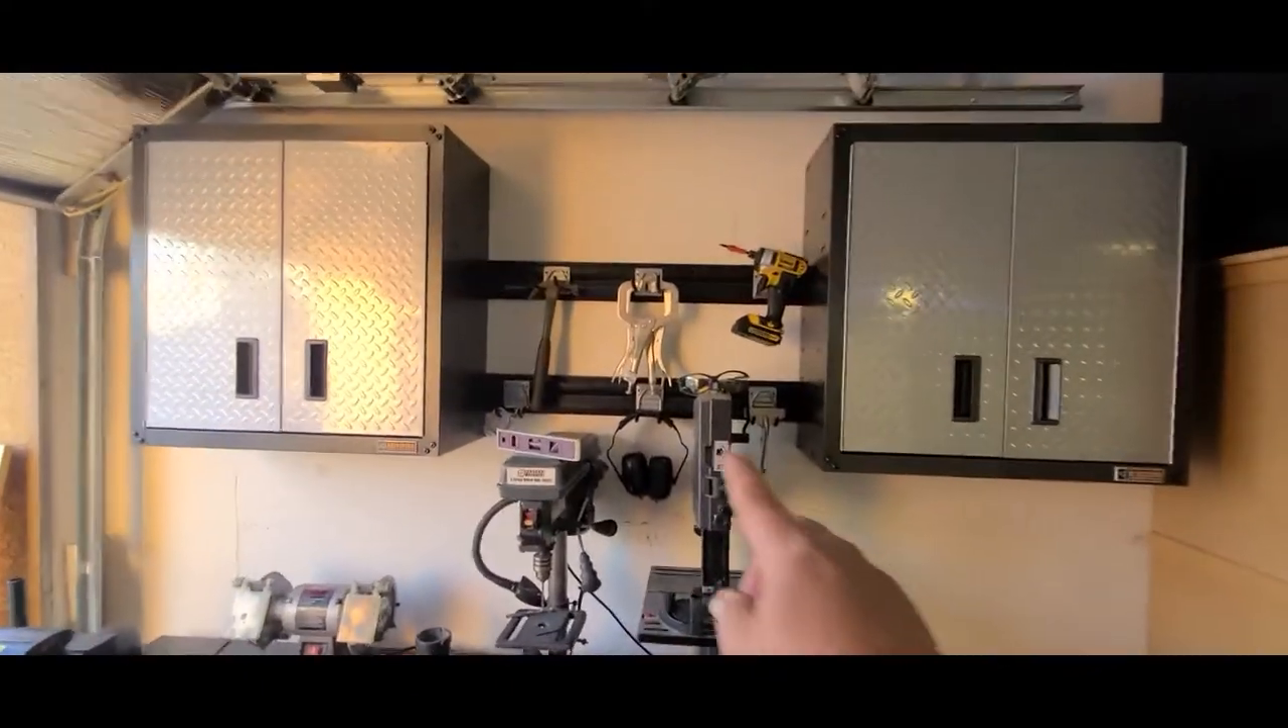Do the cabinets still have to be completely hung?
No.